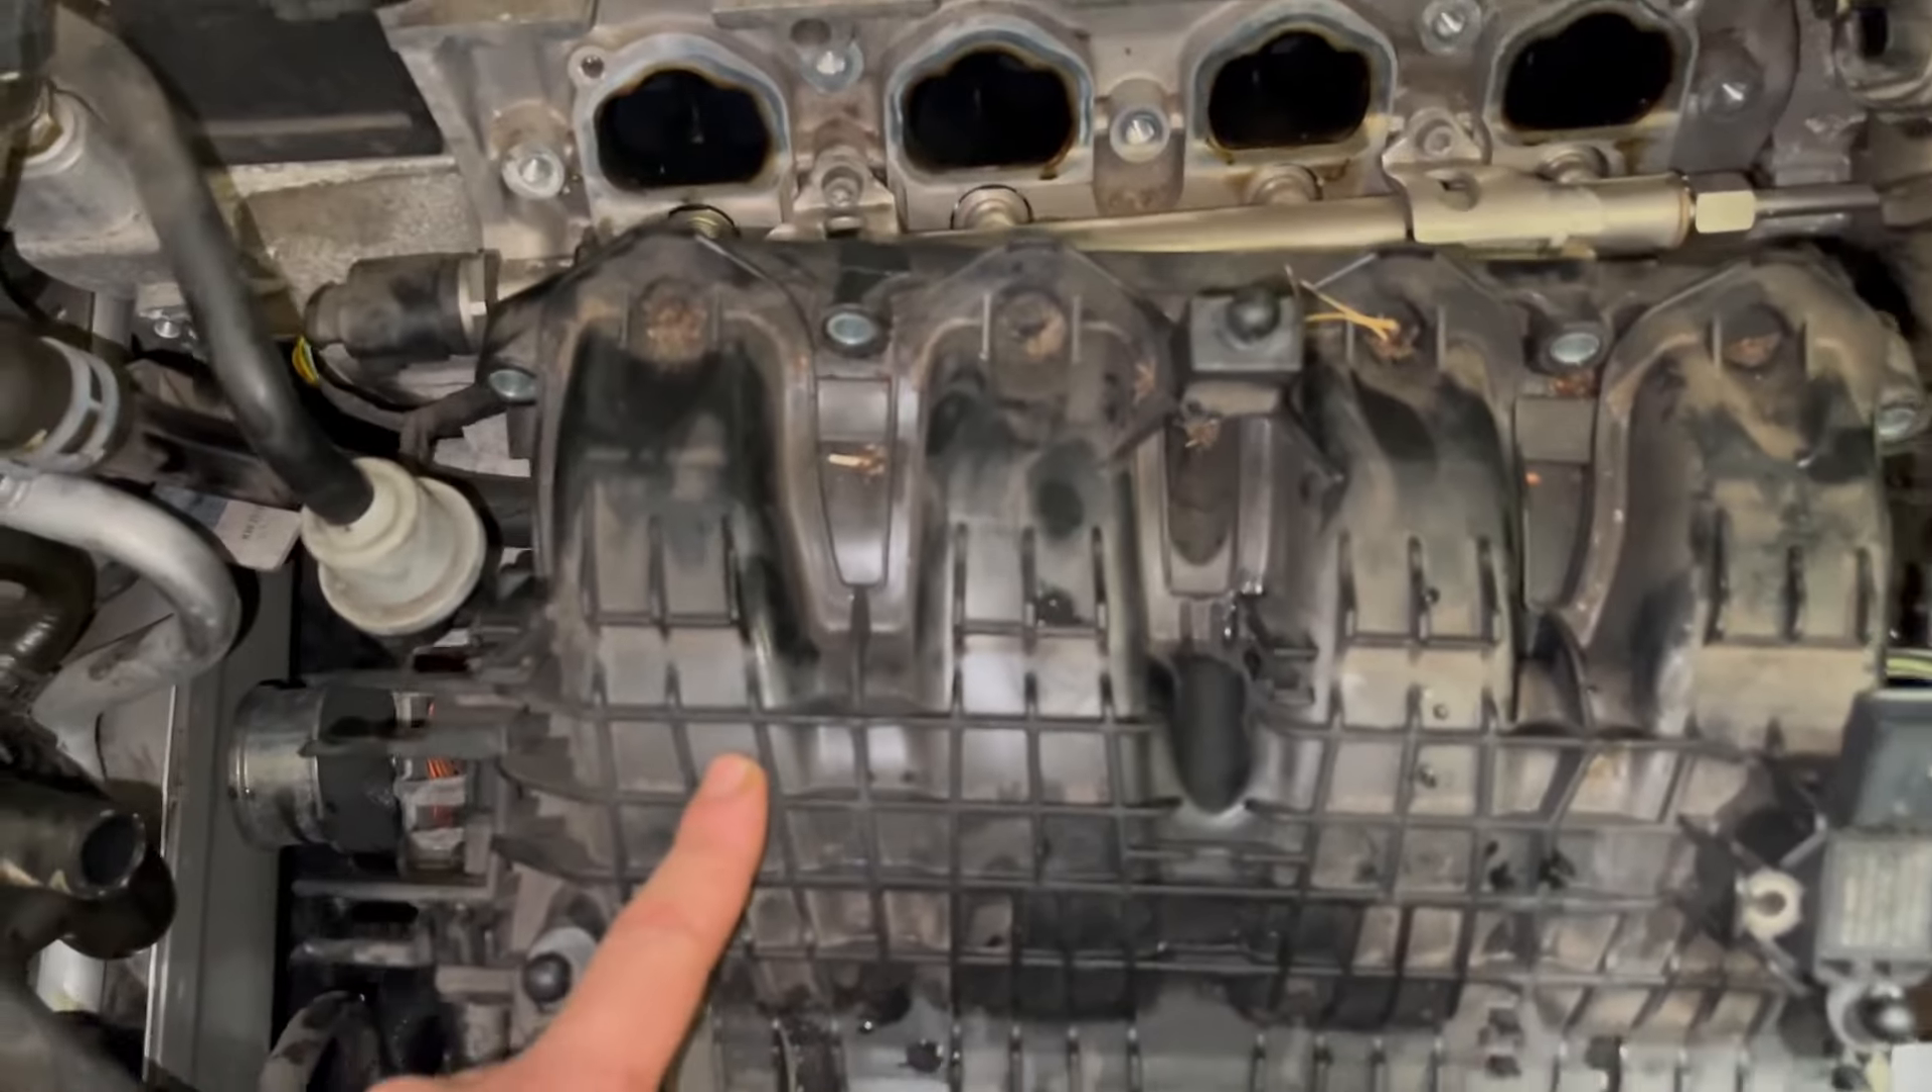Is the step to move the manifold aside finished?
Yes.